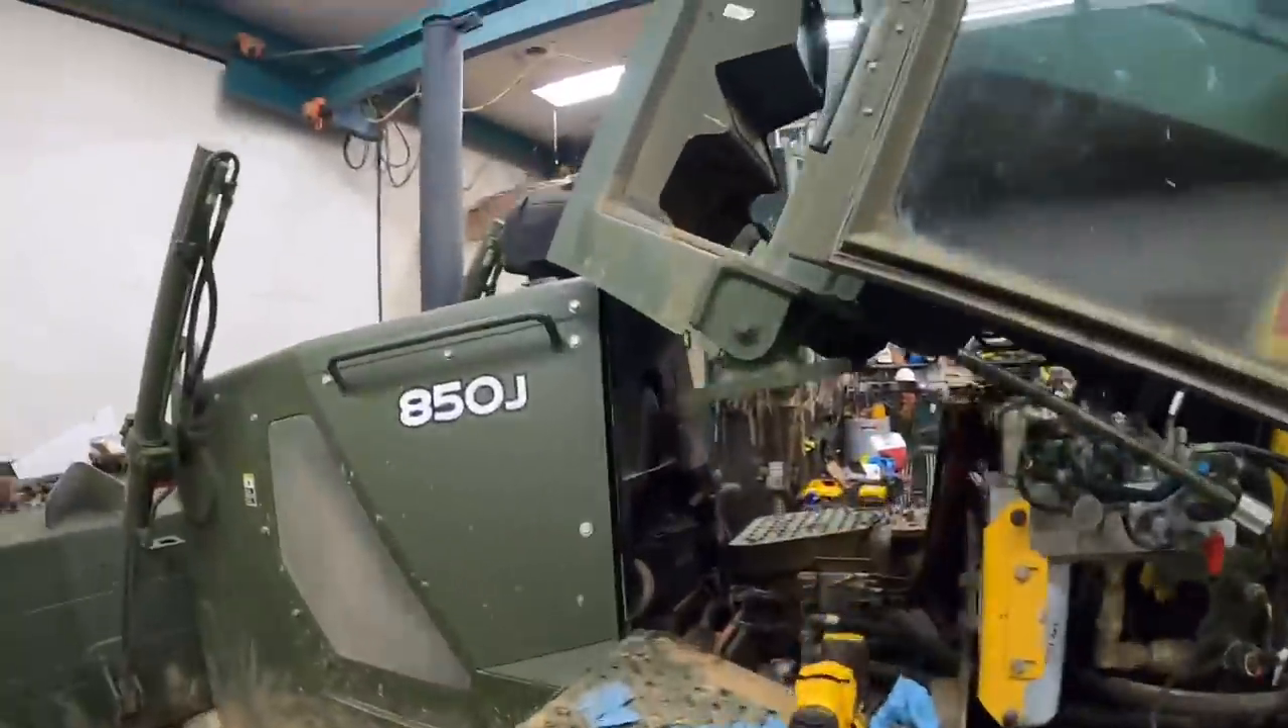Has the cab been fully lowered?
No.